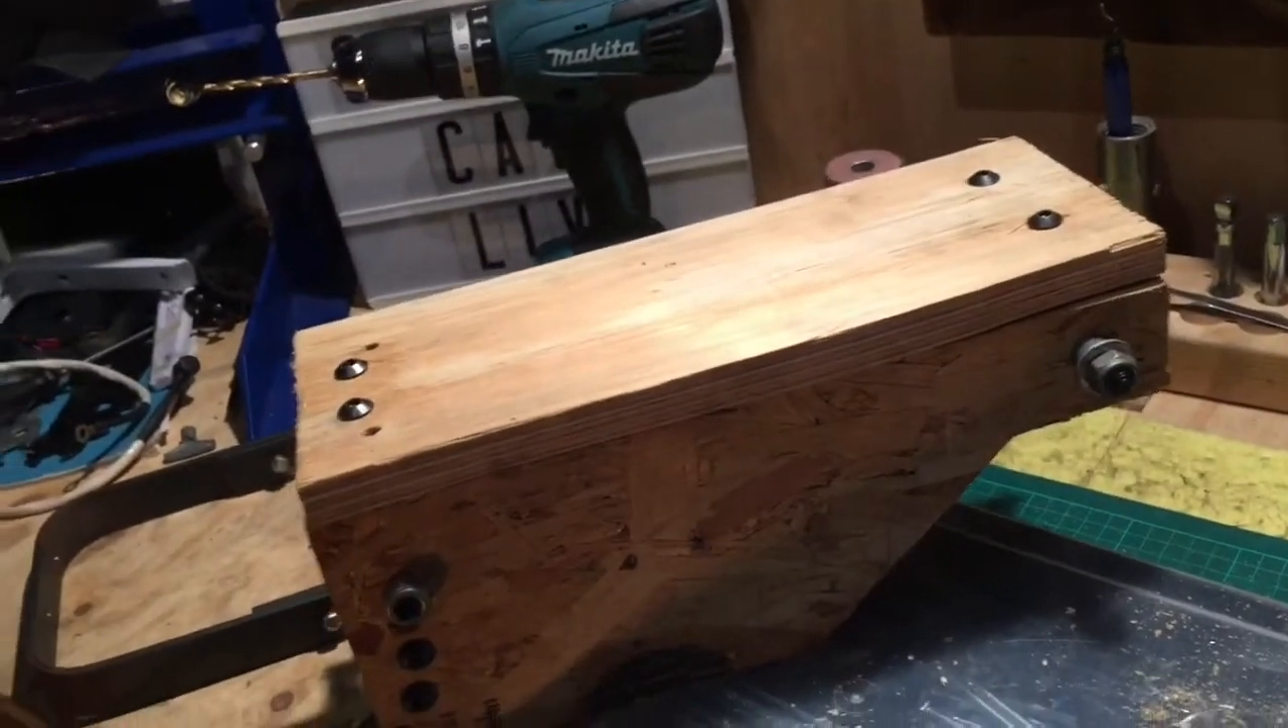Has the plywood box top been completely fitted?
Yes.